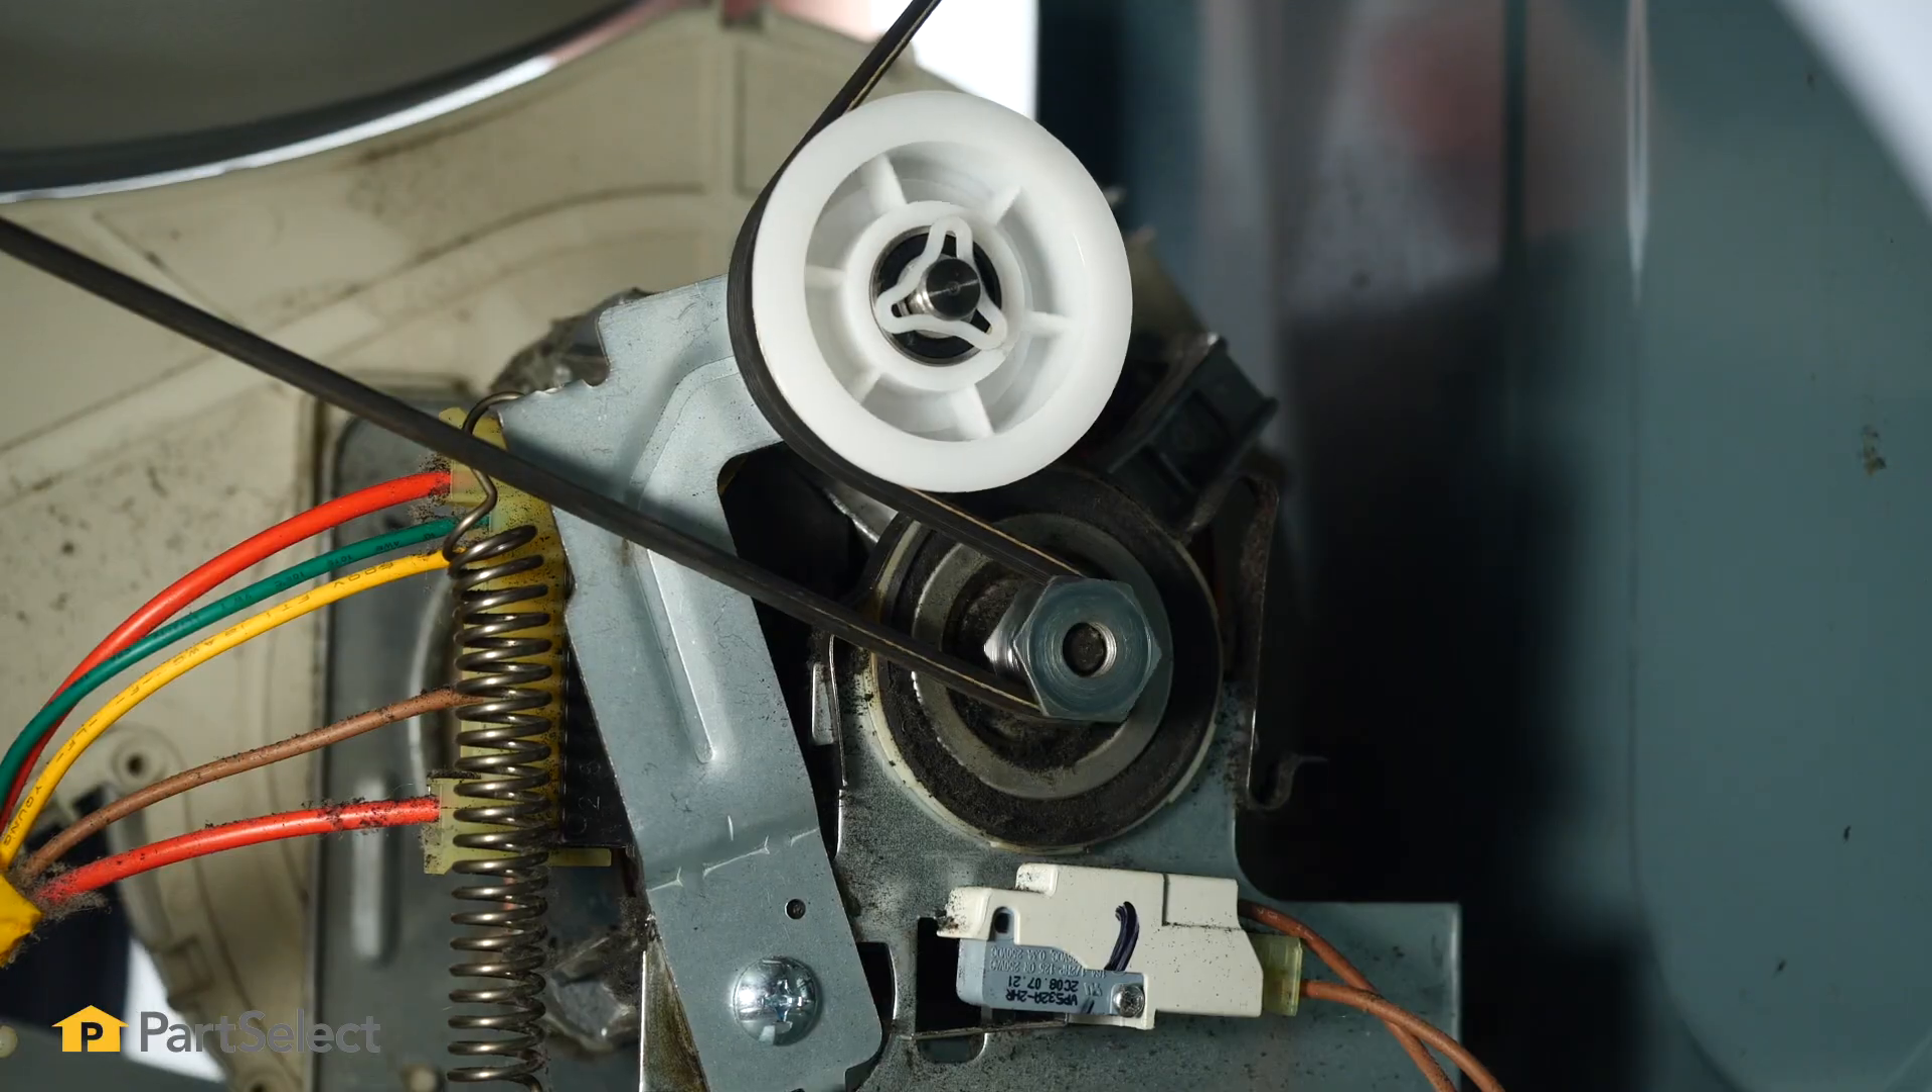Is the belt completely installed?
Yes.